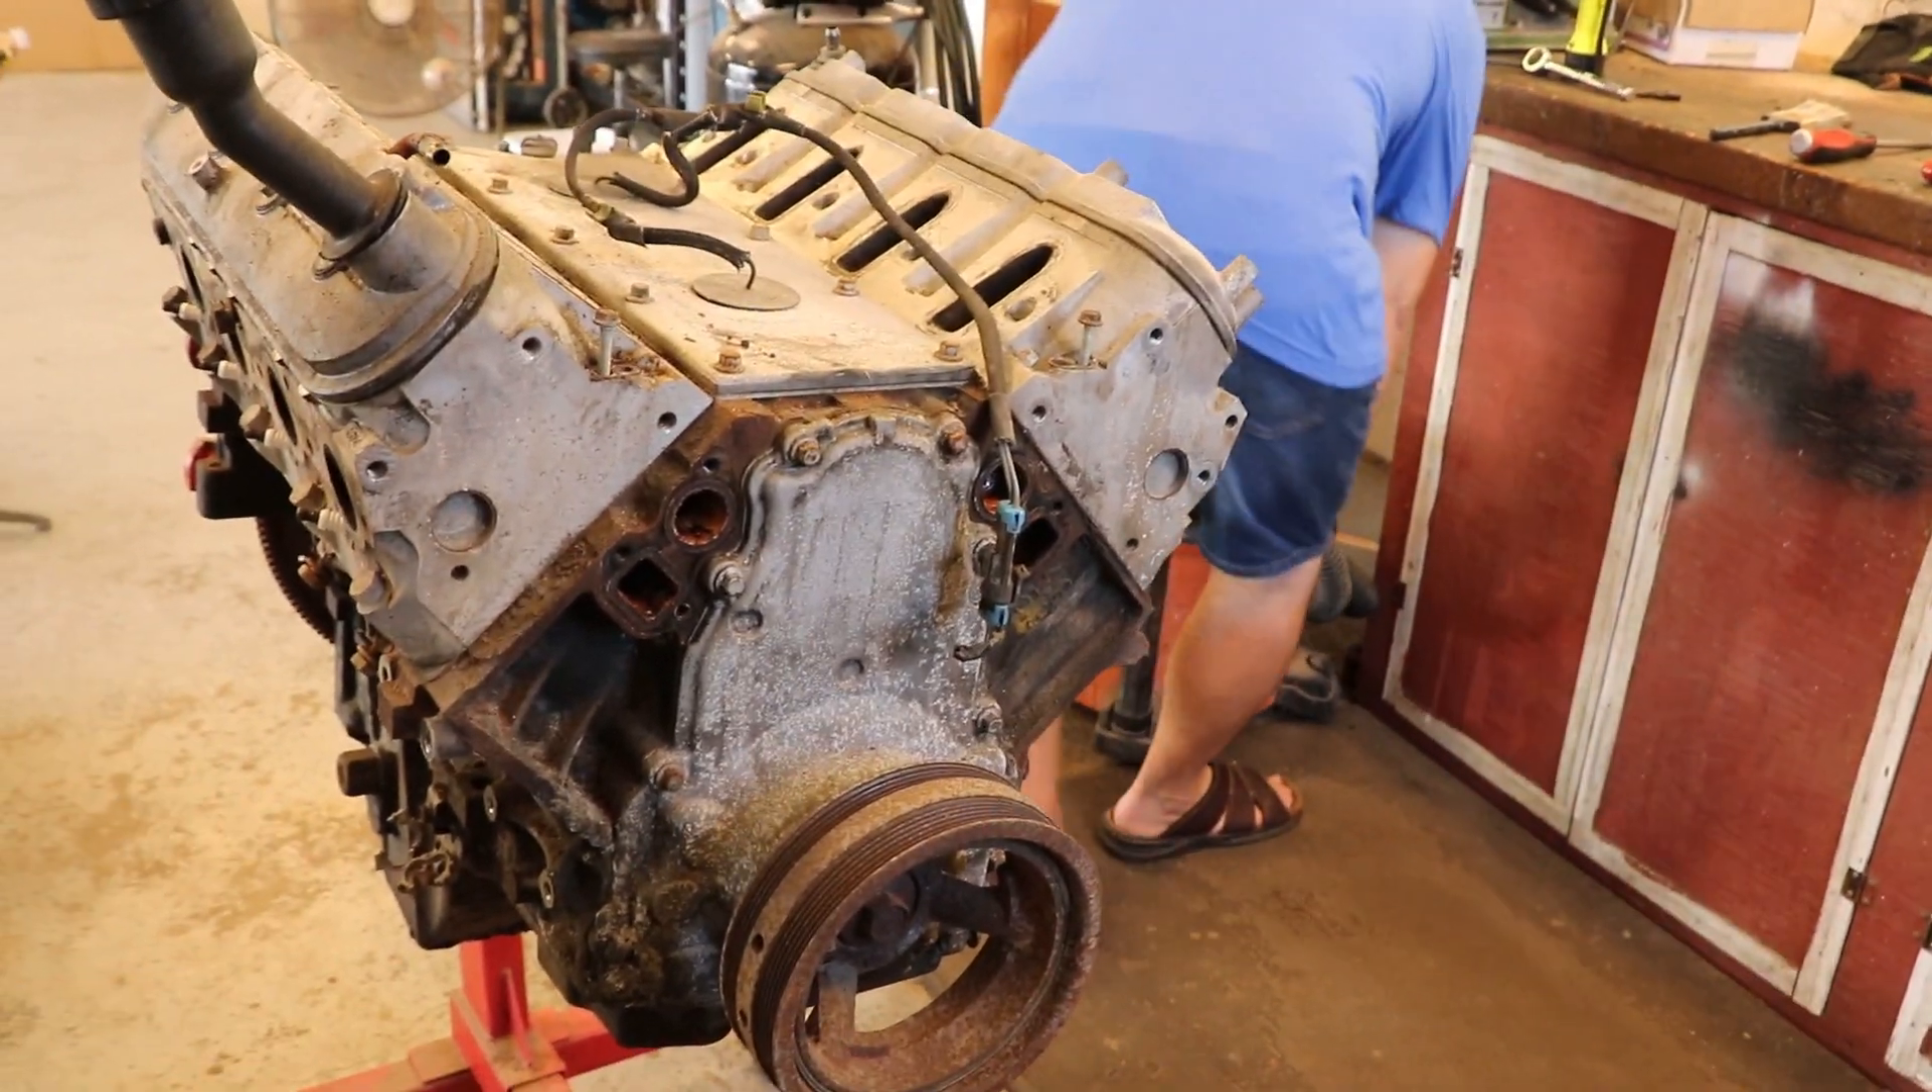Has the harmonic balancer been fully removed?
No.